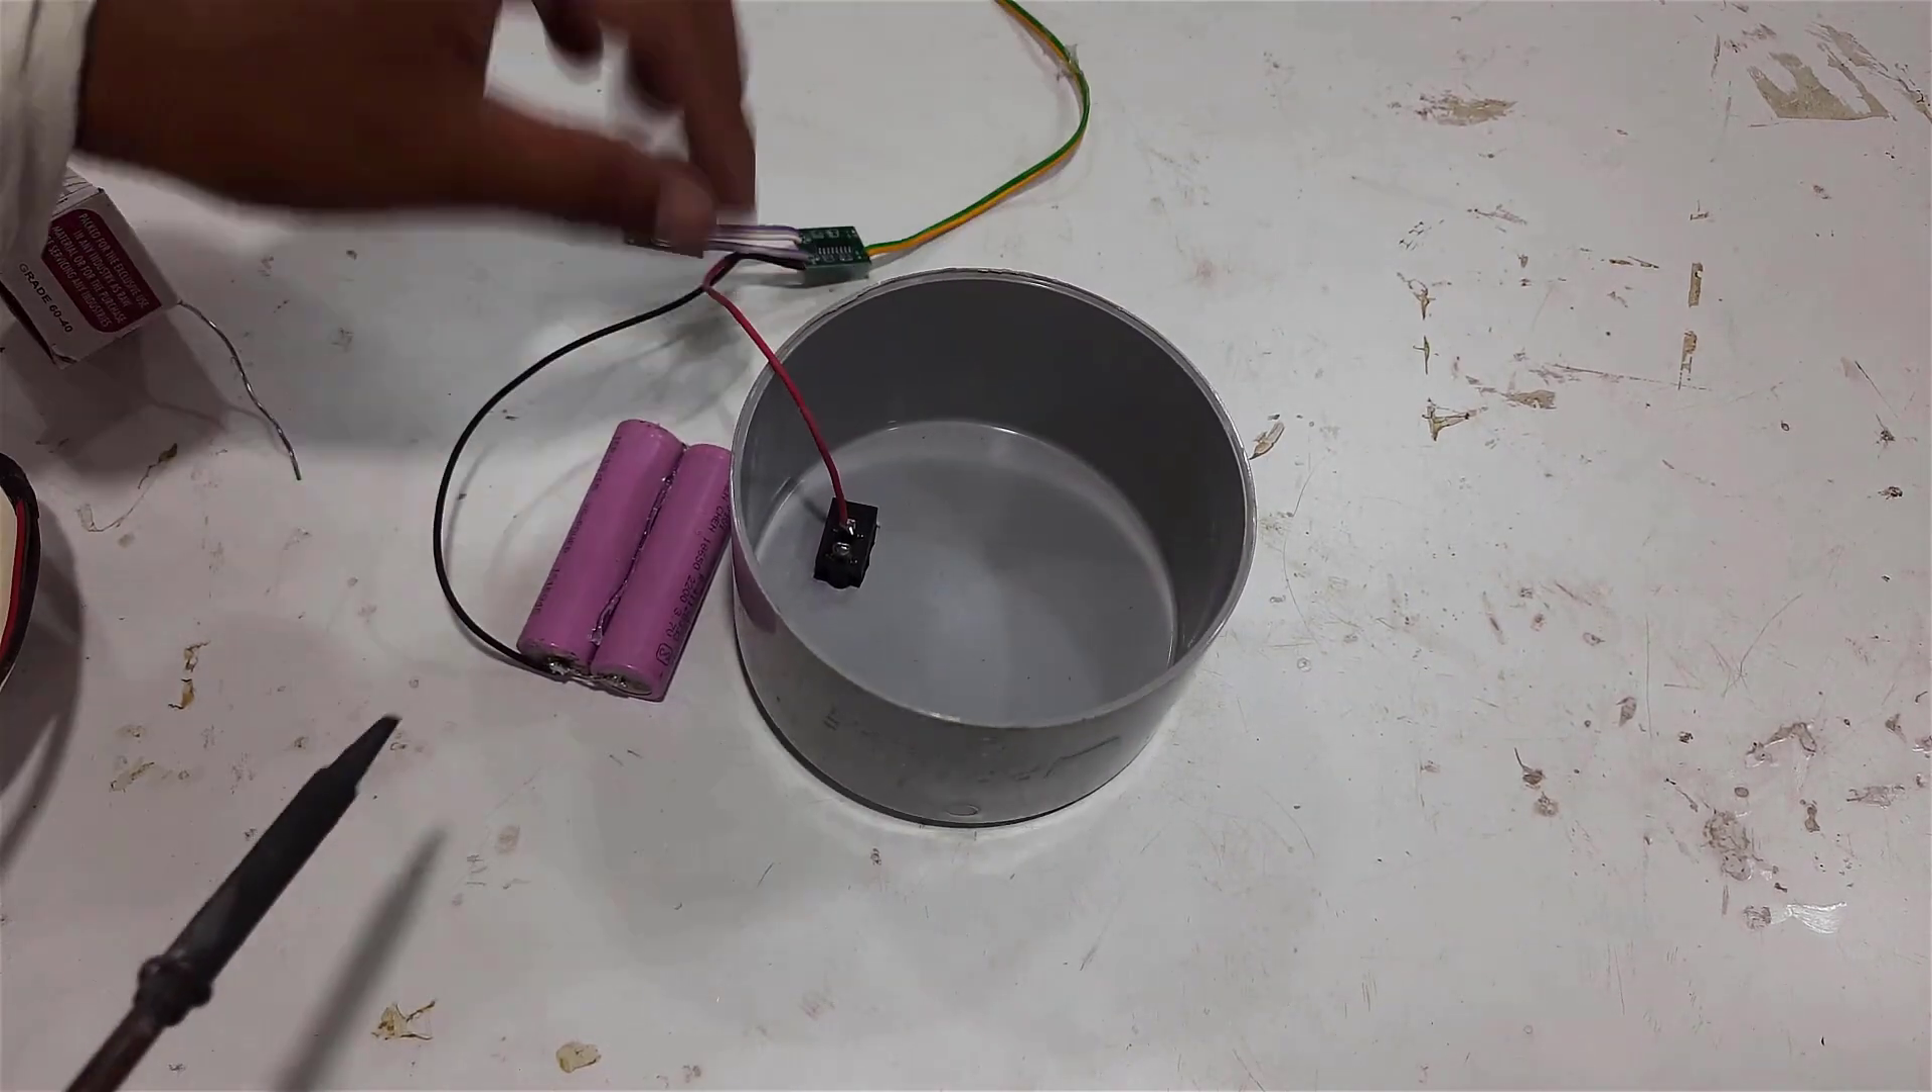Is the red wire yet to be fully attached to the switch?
No.